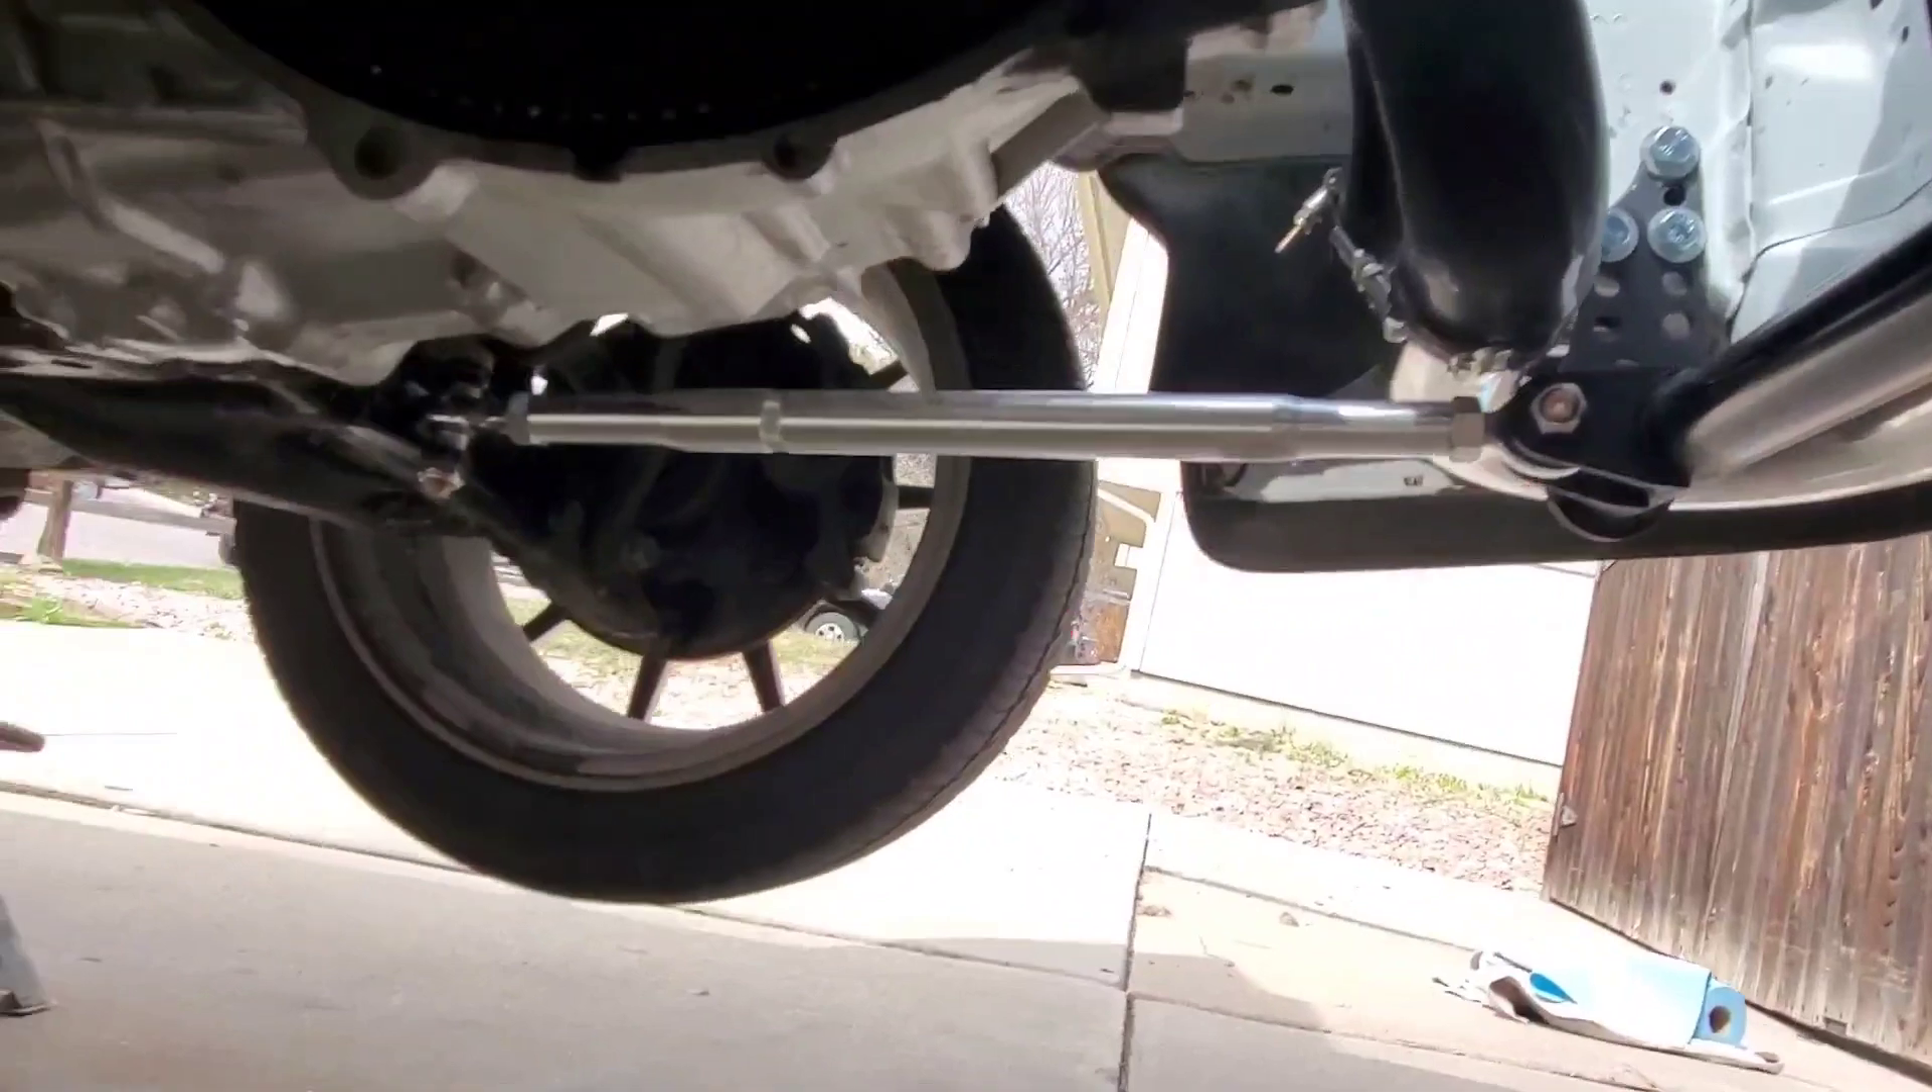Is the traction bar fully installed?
Yes.